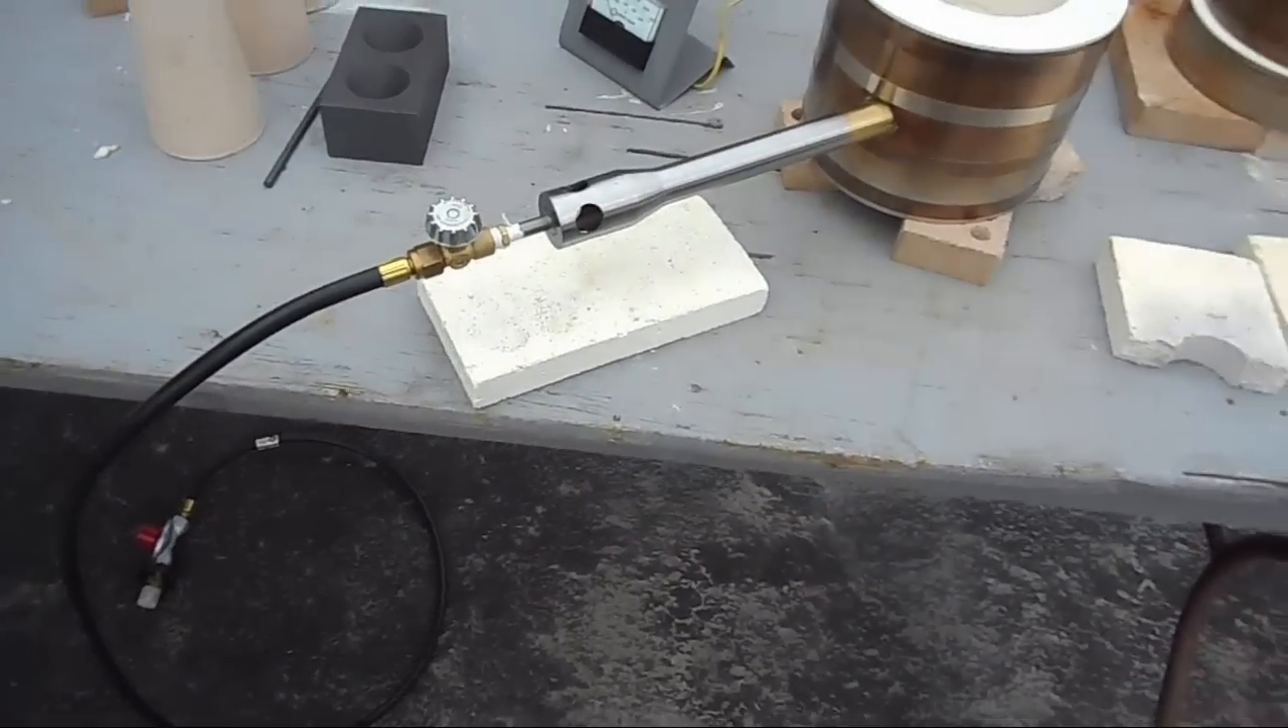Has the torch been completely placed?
Yes.